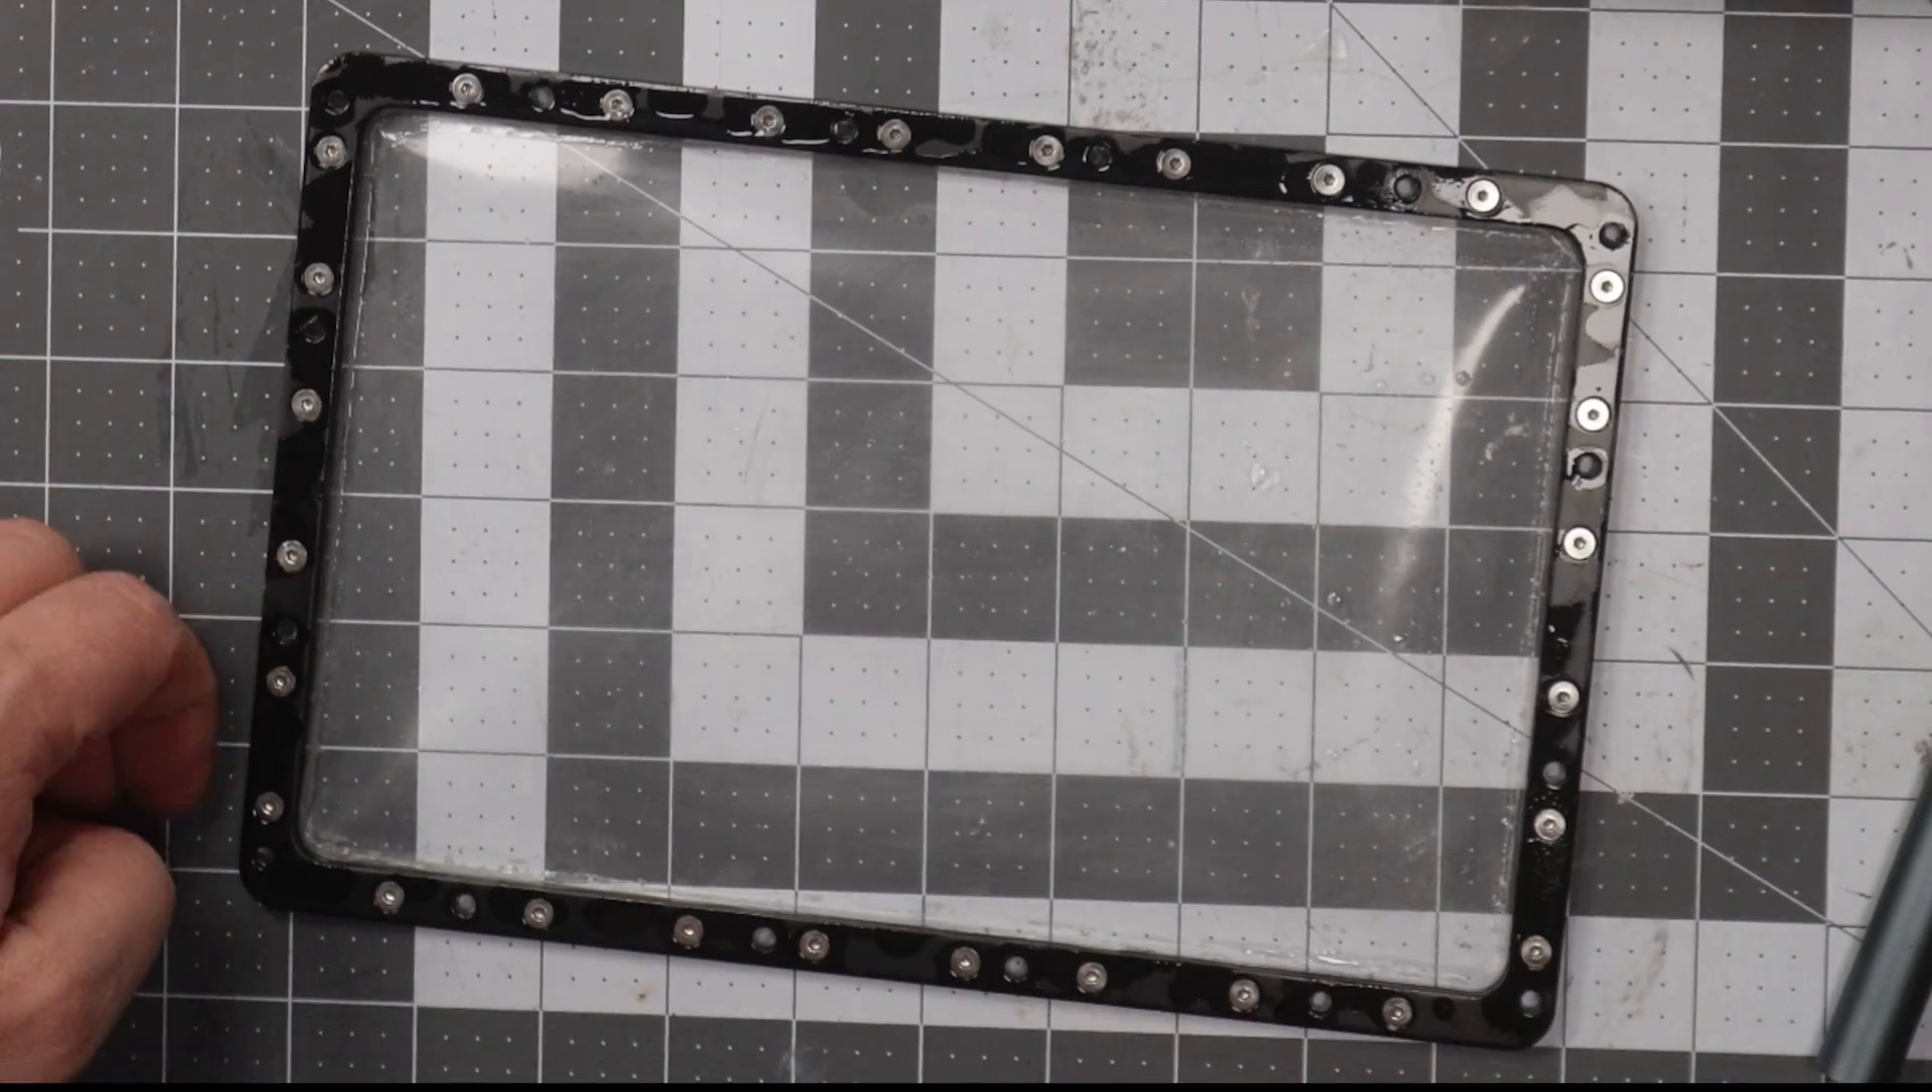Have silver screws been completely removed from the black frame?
No.